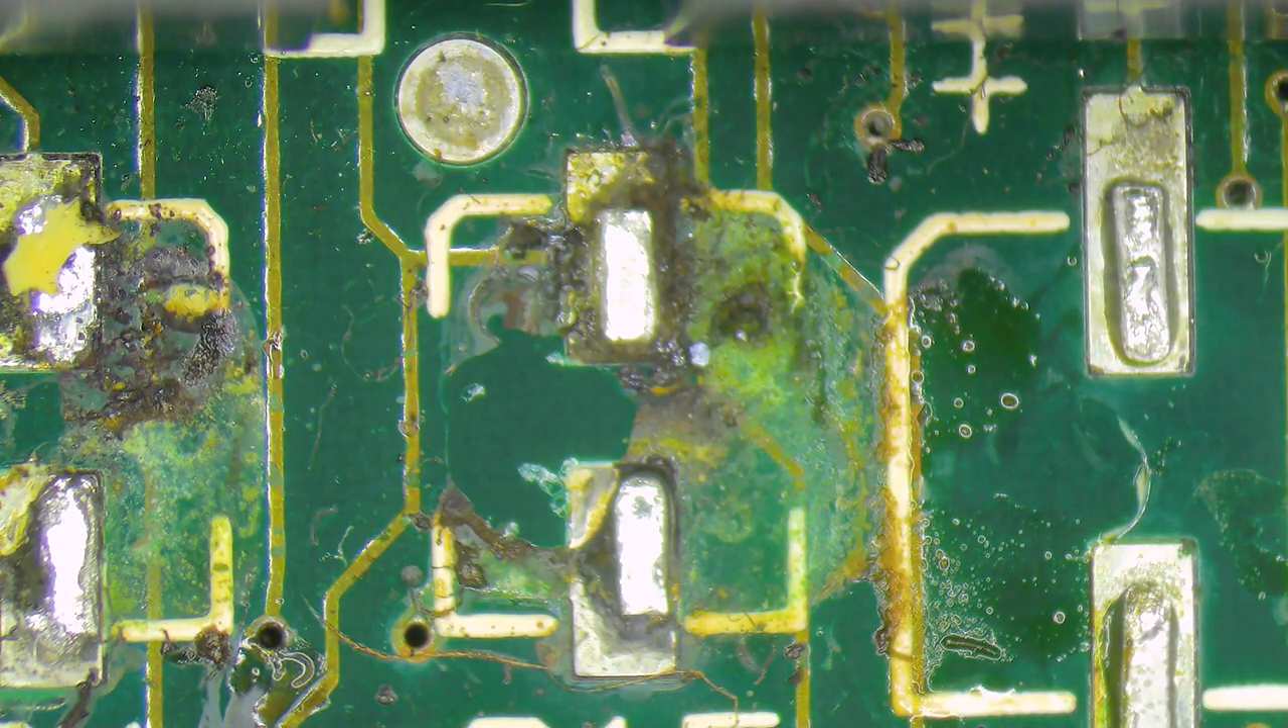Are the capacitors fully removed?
Yes.